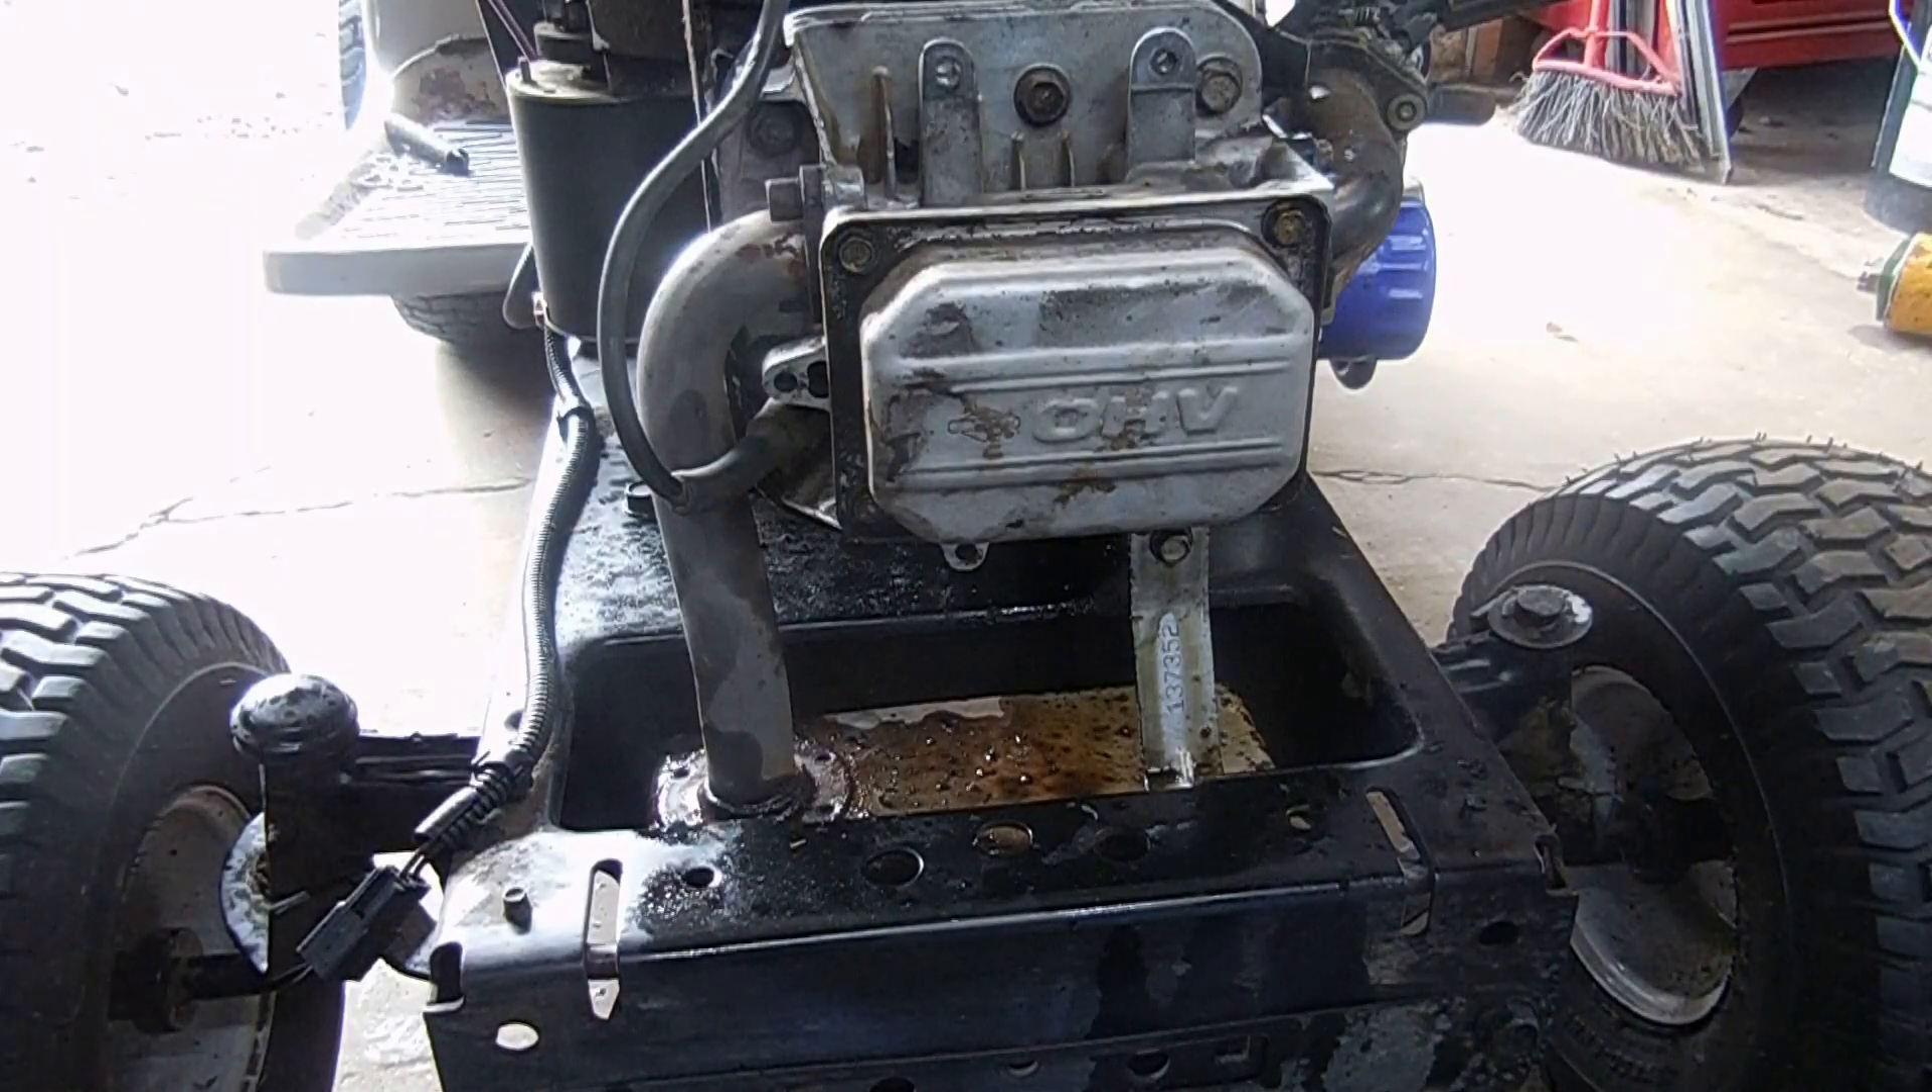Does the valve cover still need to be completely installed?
No.